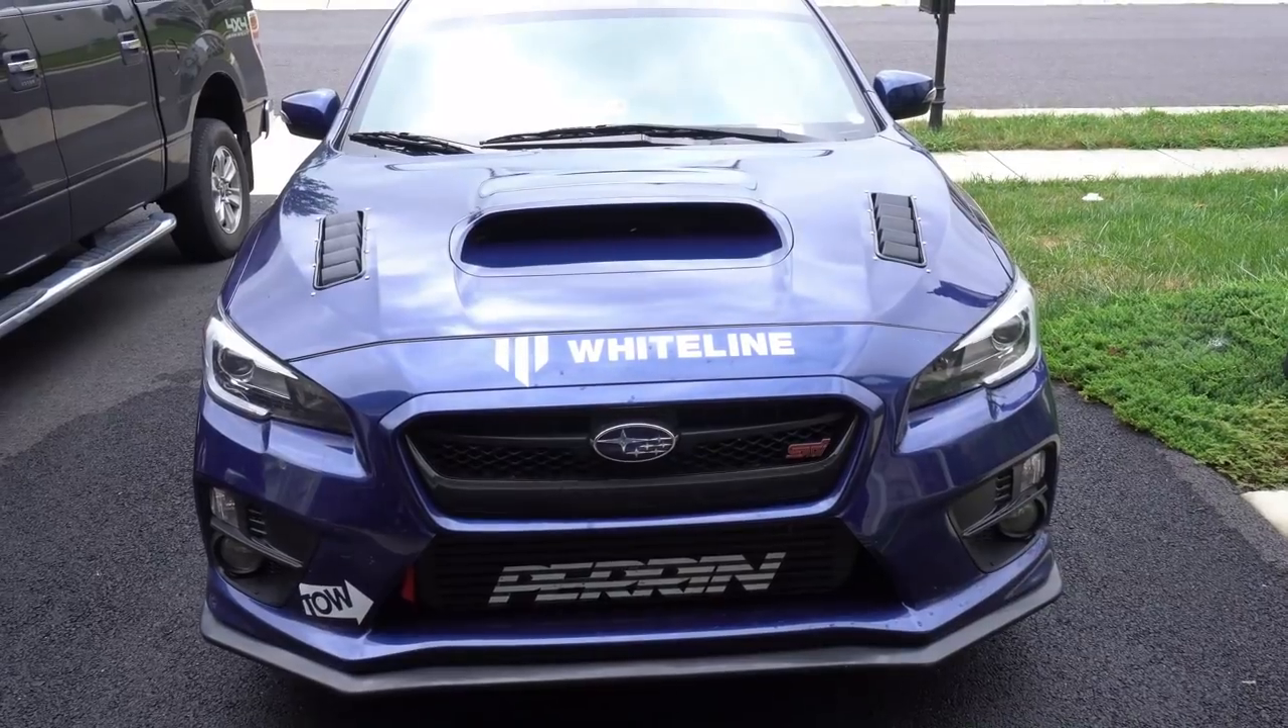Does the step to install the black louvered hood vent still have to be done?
No.